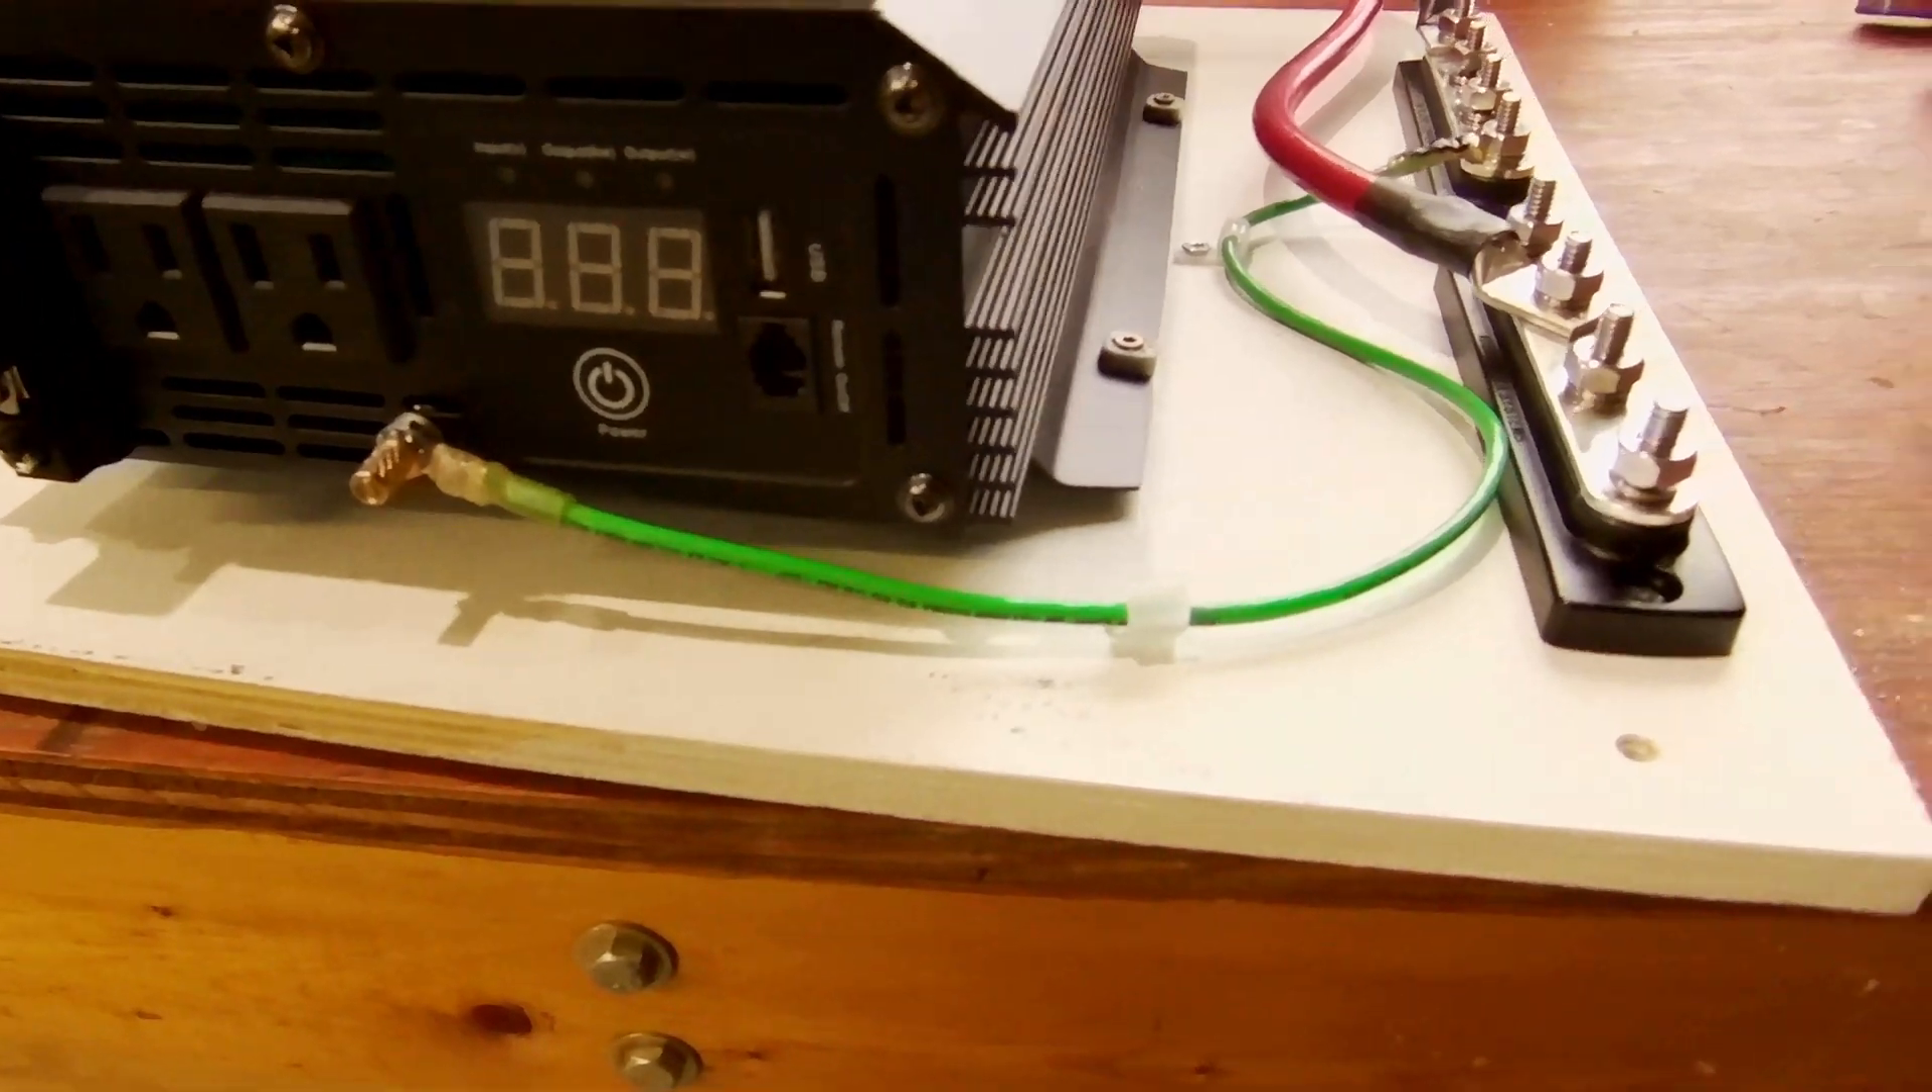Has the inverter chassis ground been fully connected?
Yes.